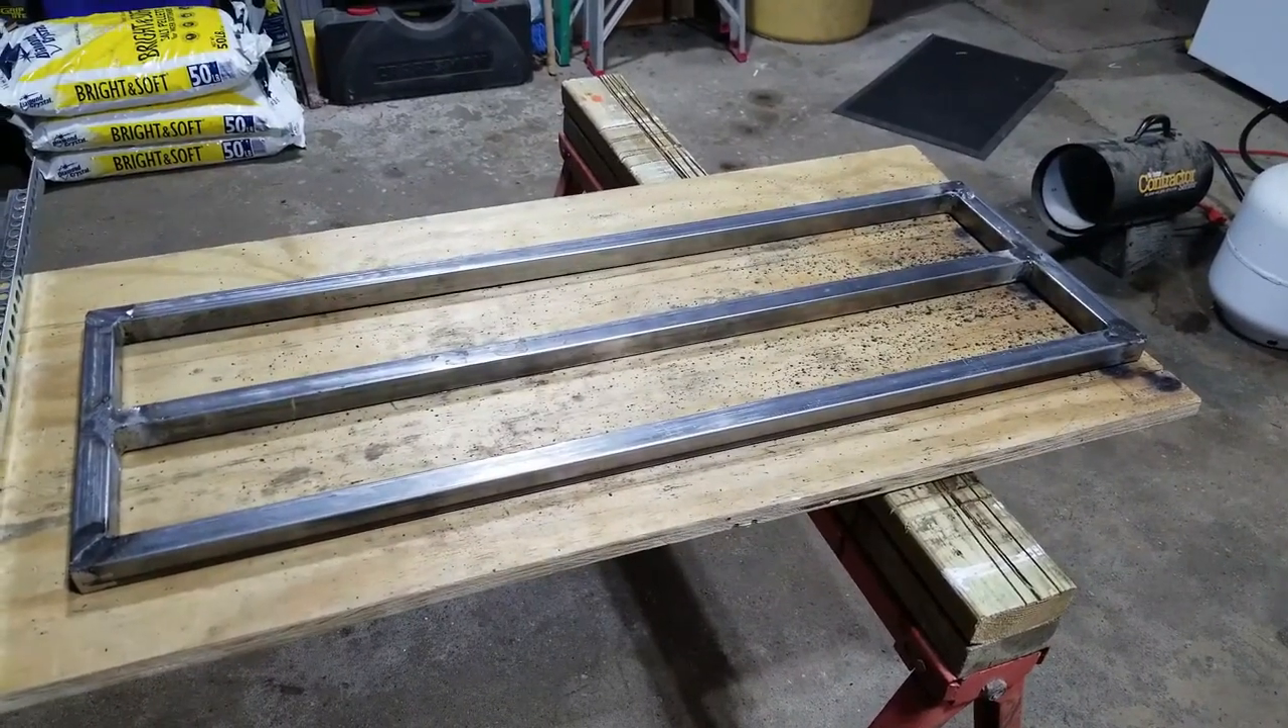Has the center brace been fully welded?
Yes.